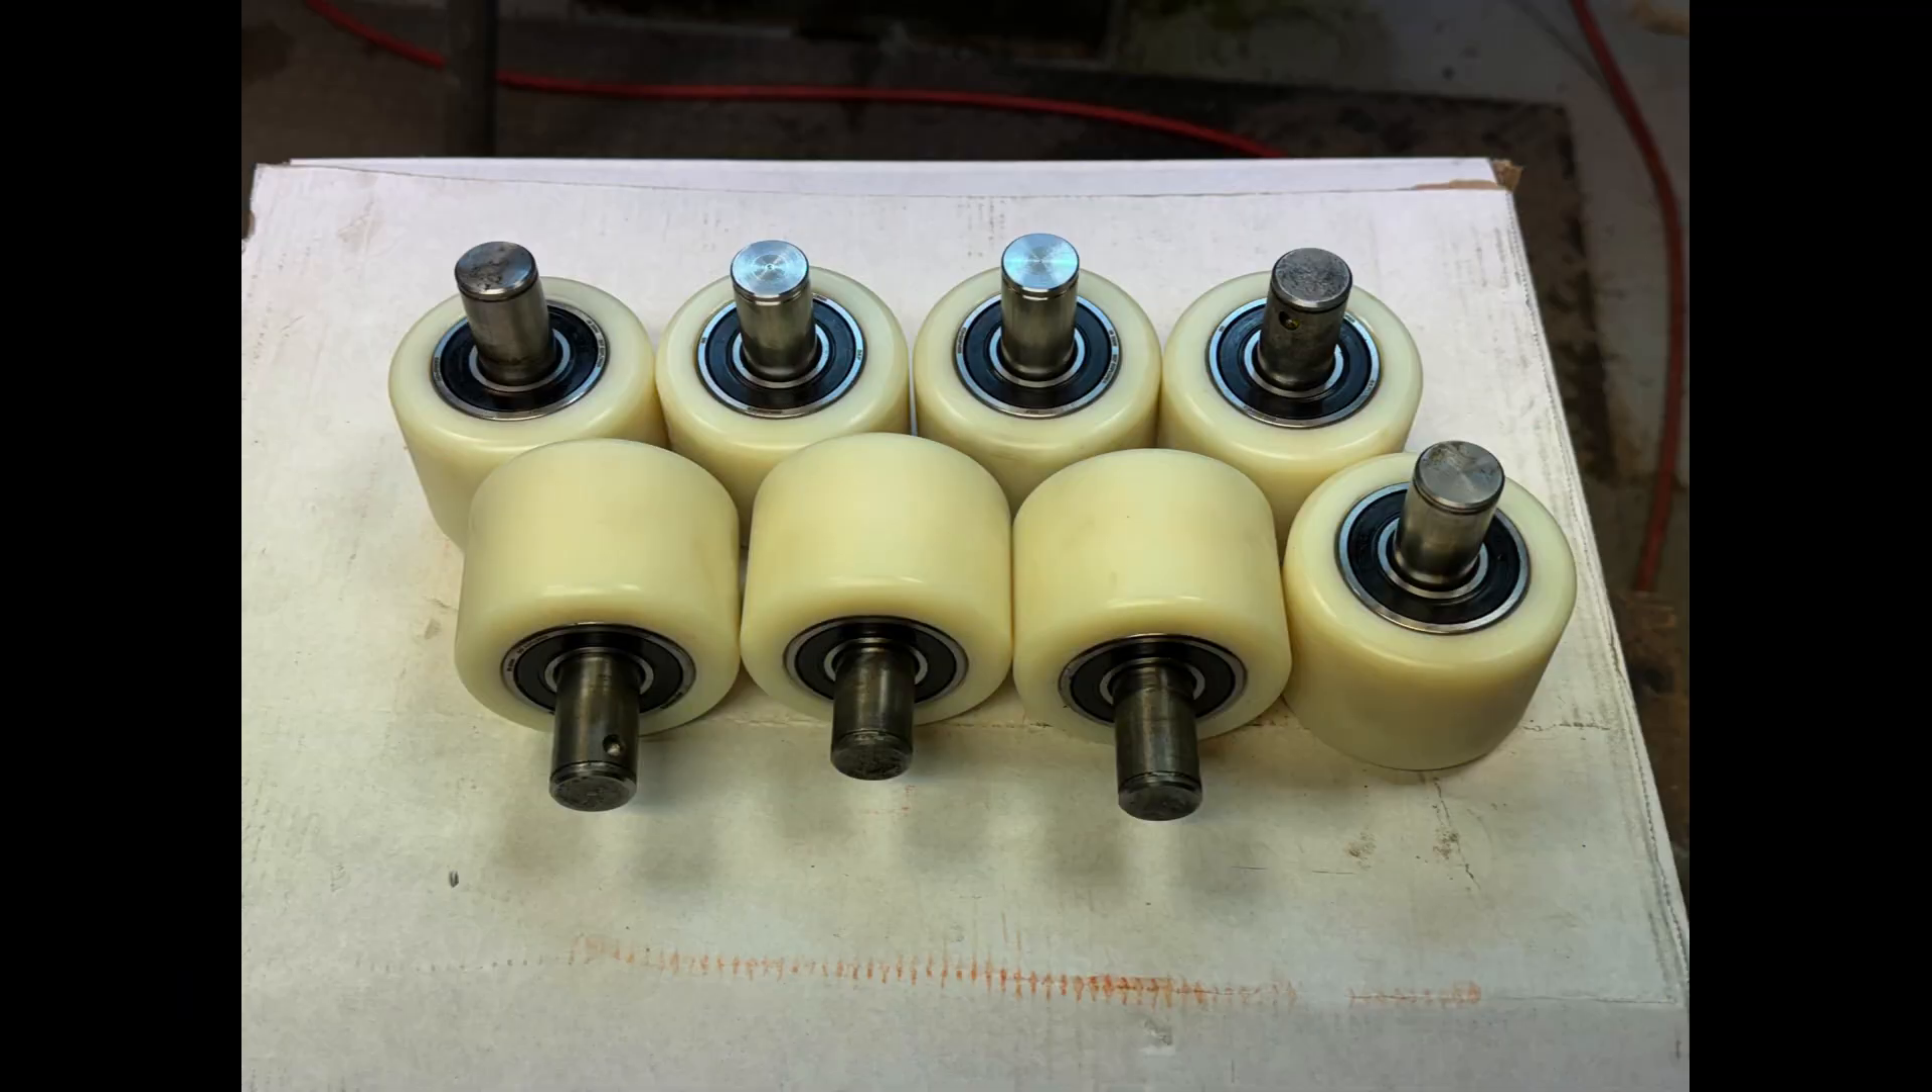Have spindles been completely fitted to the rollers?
Yes.